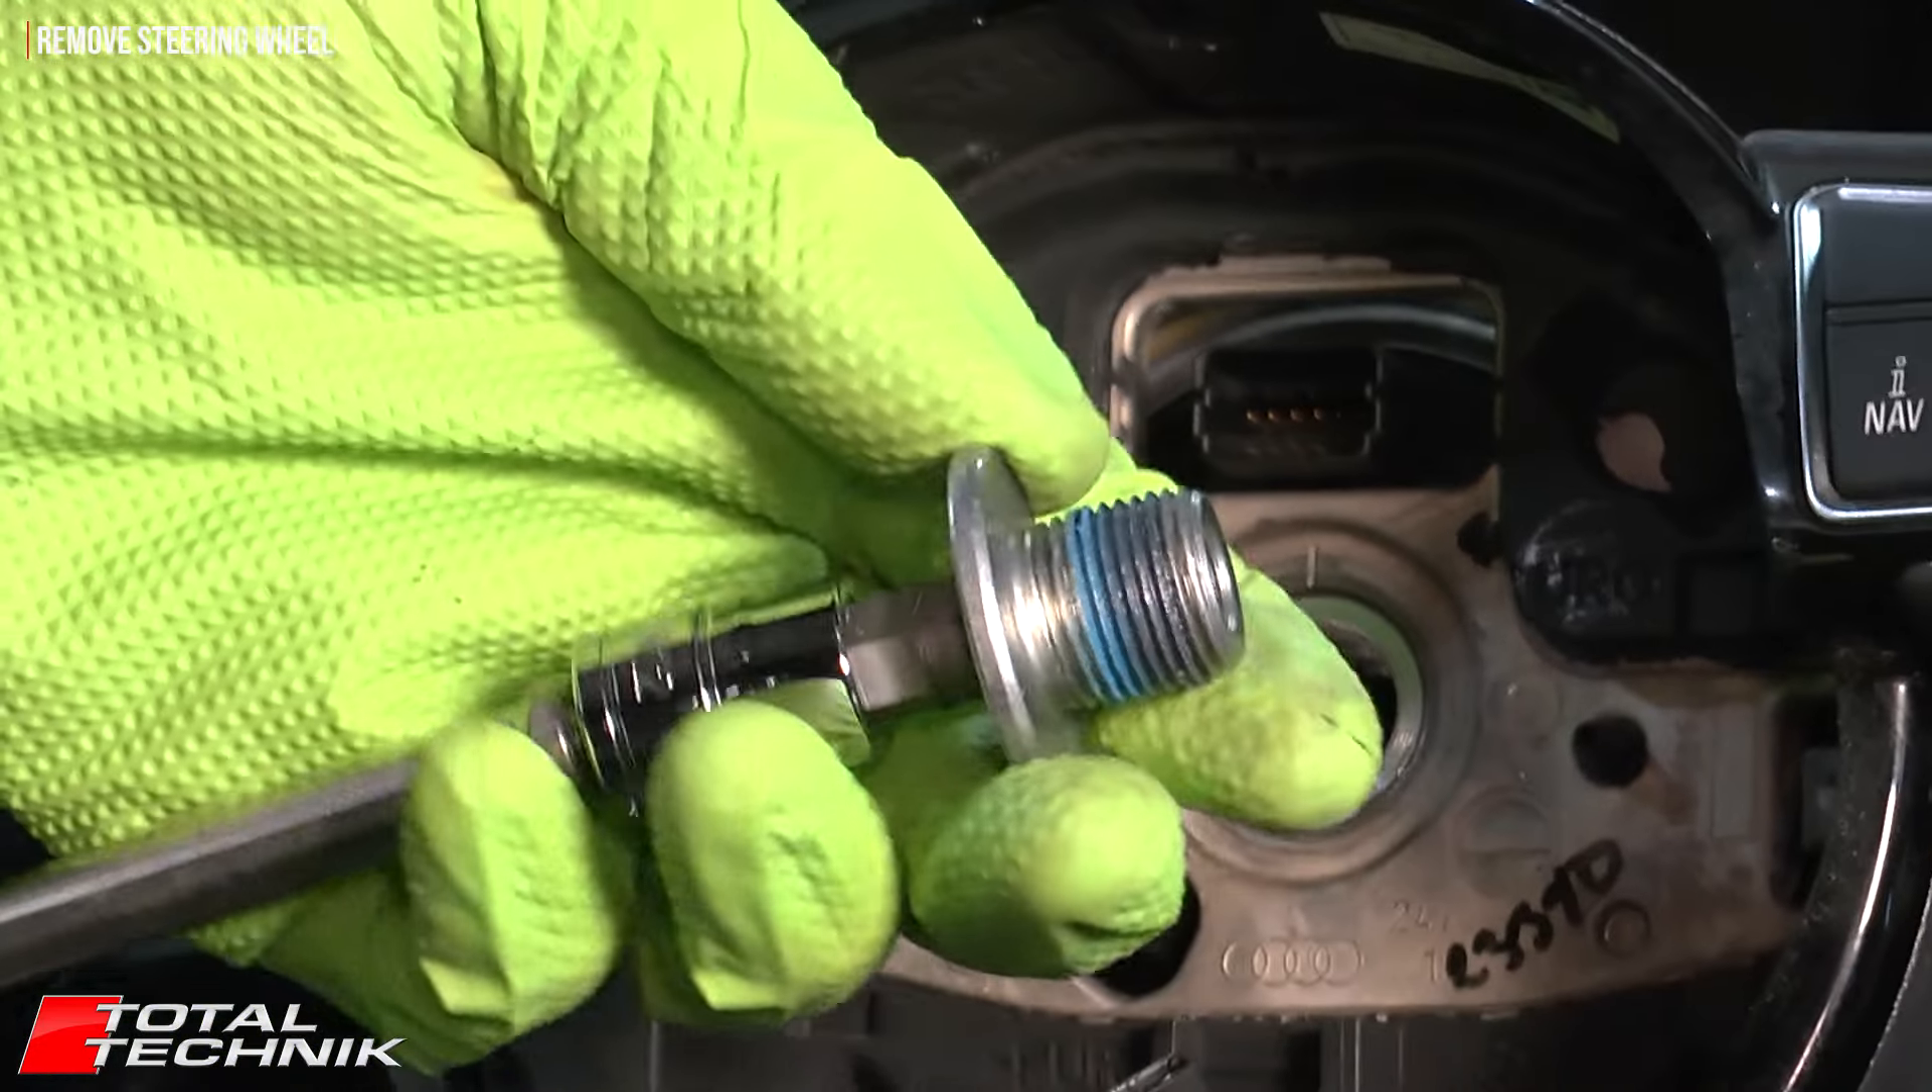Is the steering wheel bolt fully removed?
Yes.